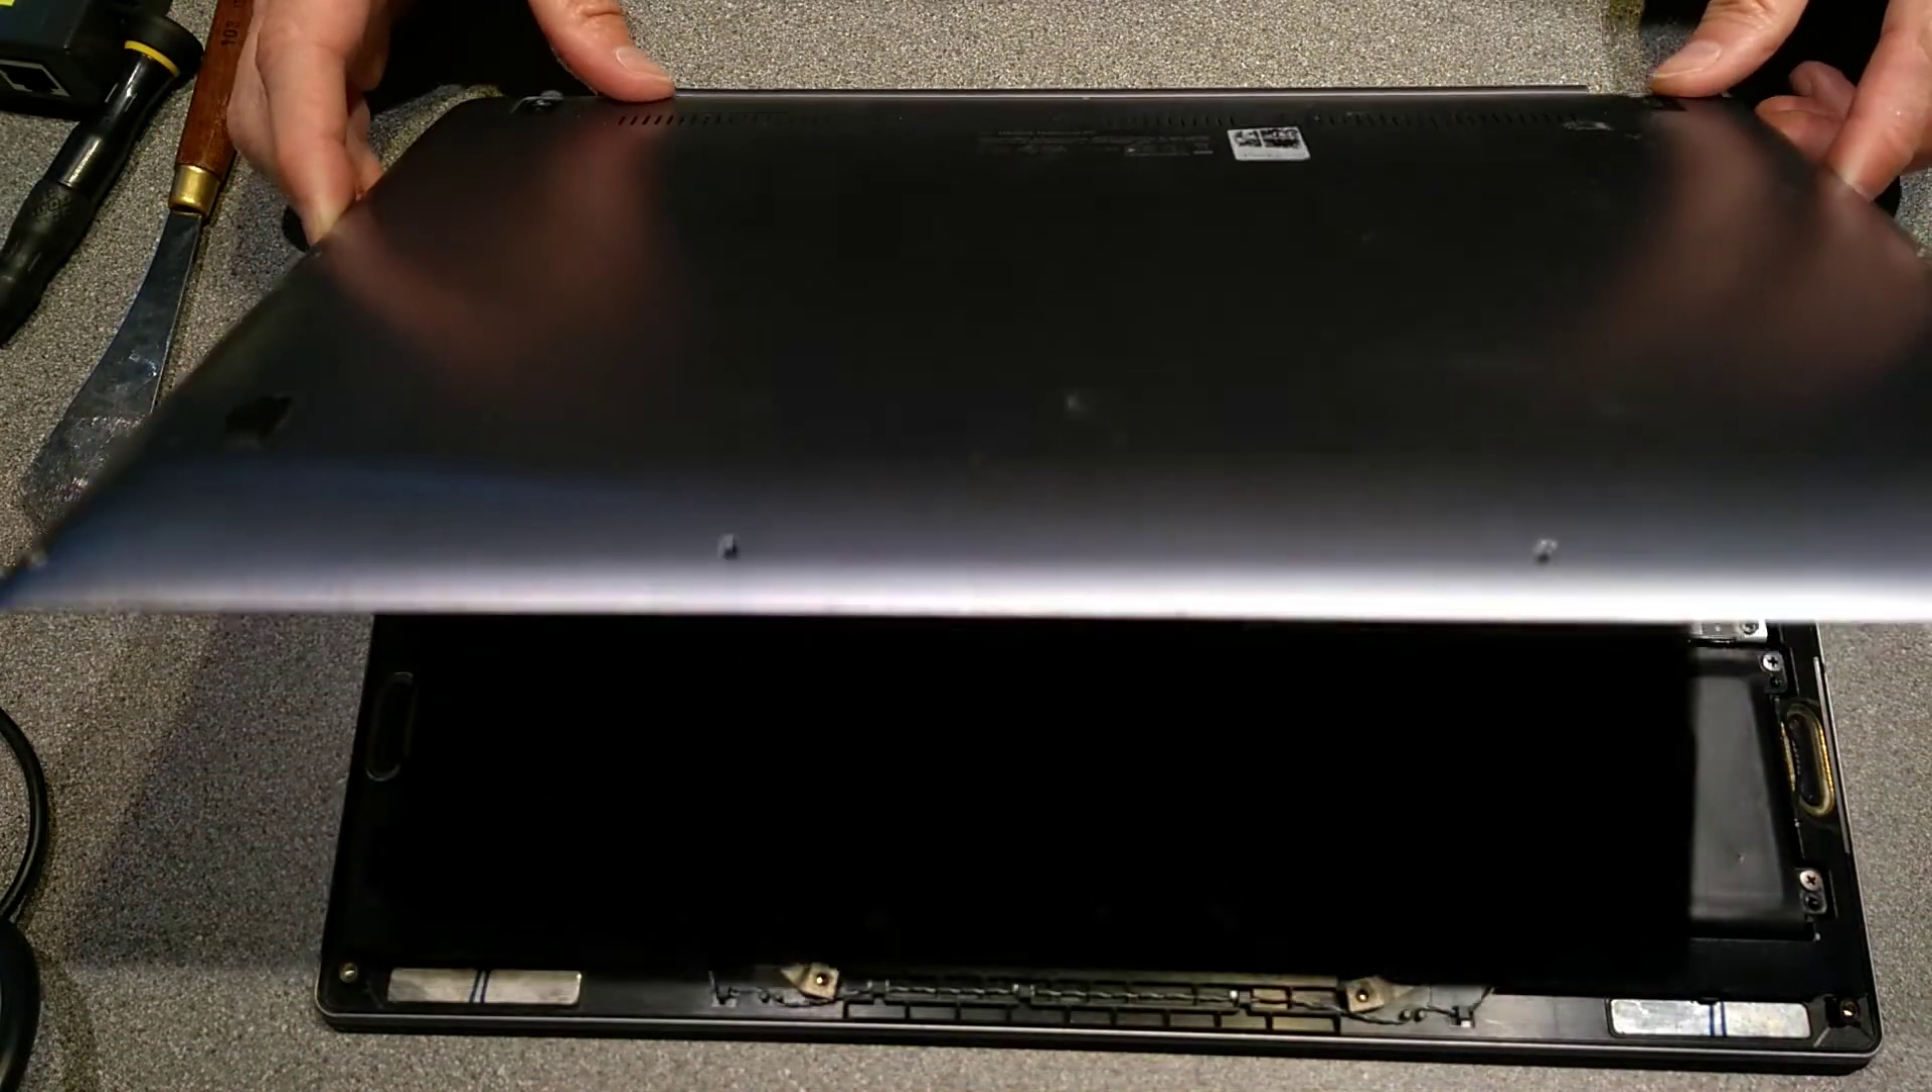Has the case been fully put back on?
No.